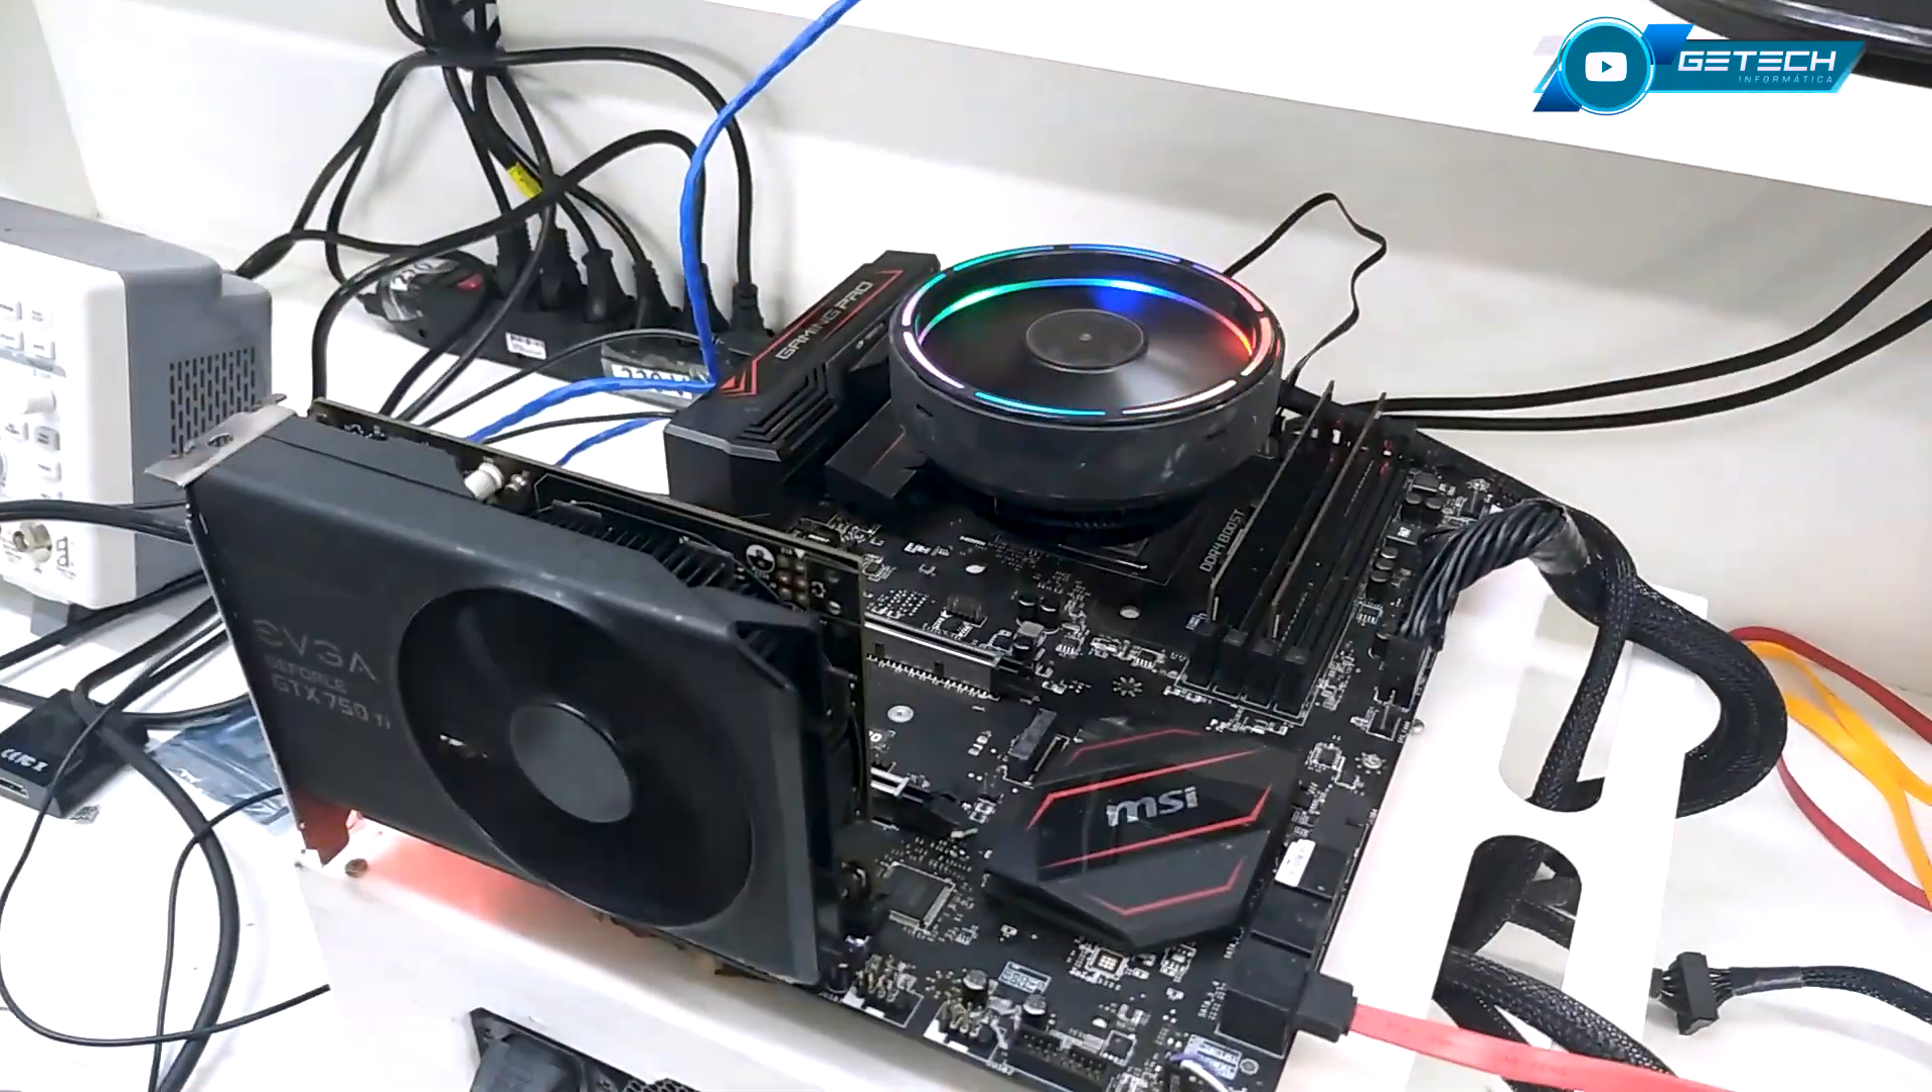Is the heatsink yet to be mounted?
No.